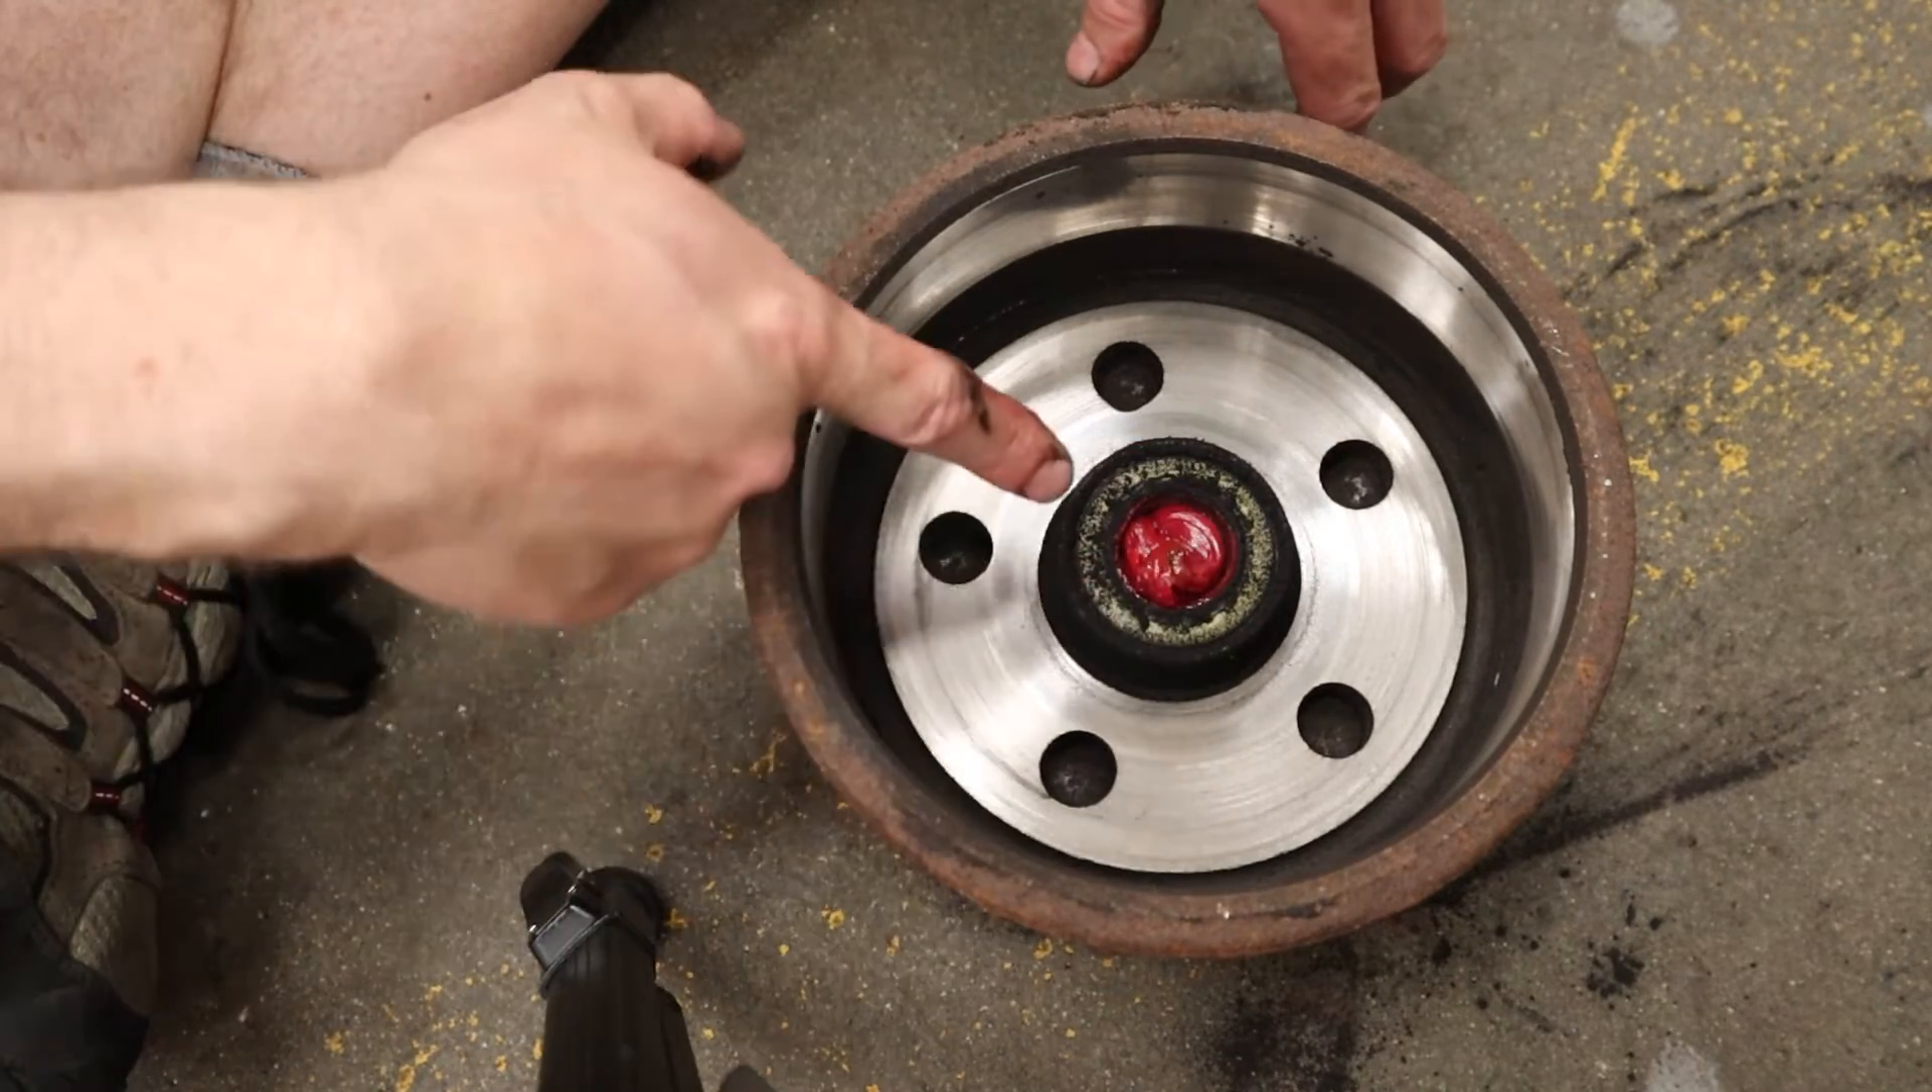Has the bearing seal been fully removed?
No.